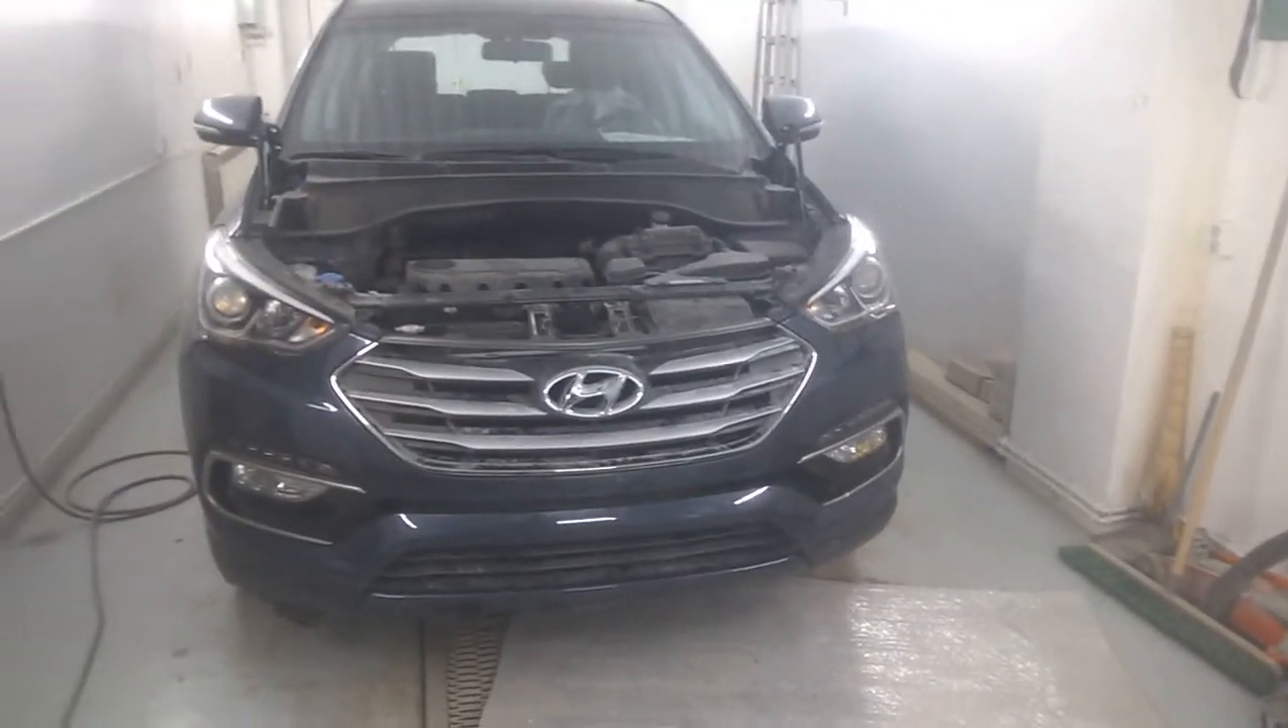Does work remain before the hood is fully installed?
Yes.